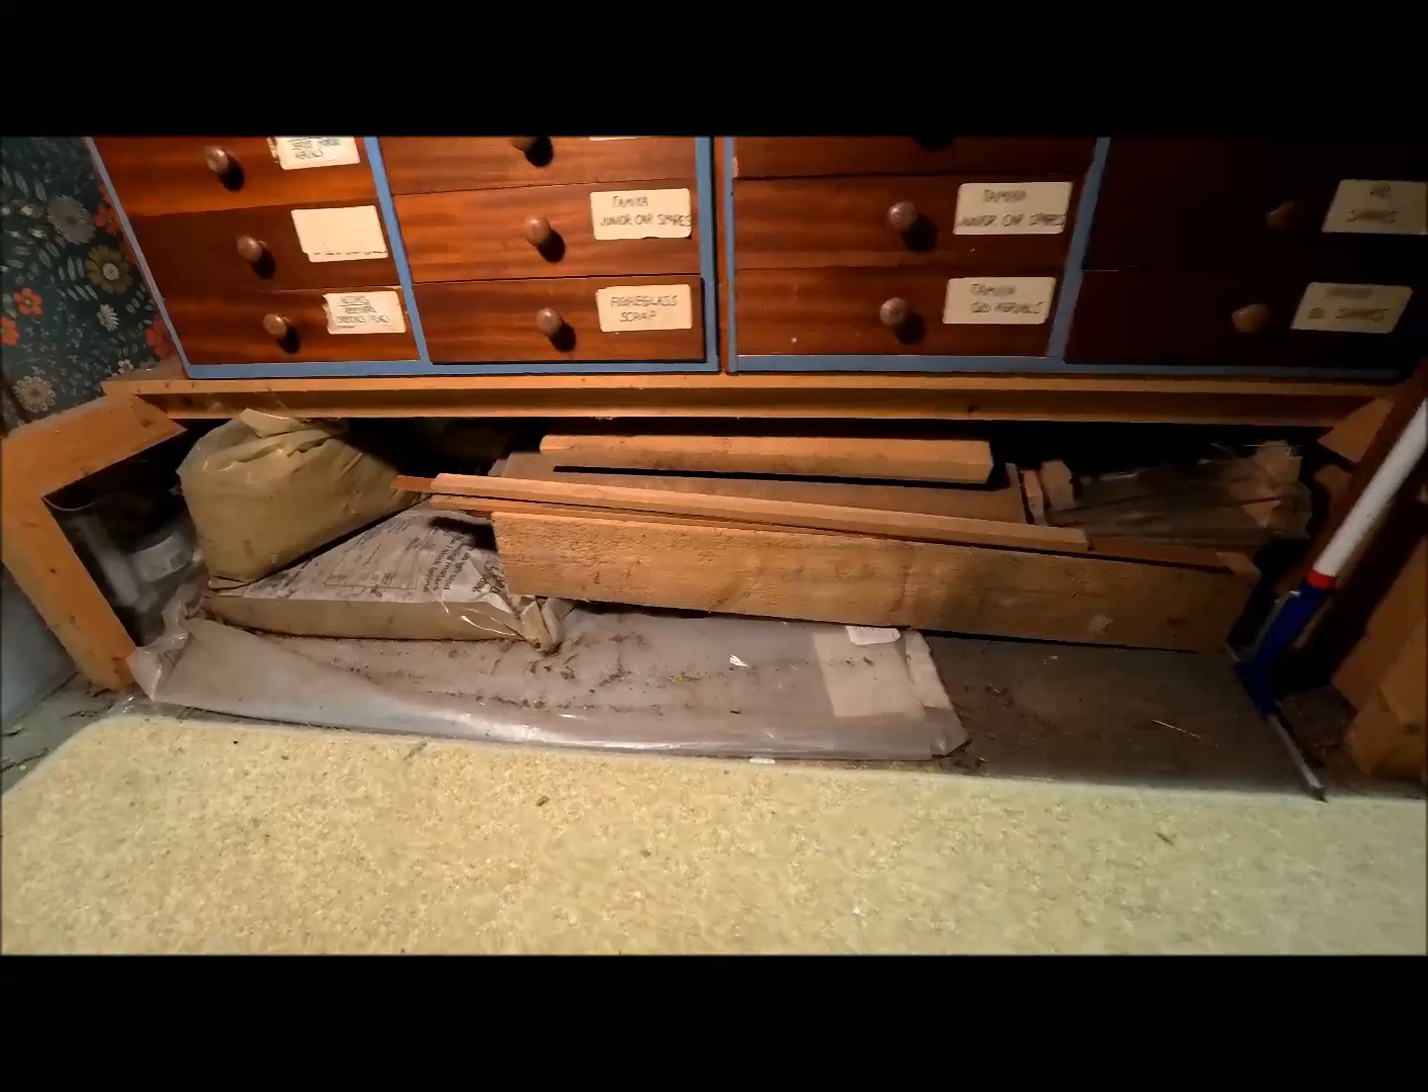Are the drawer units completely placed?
Yes.